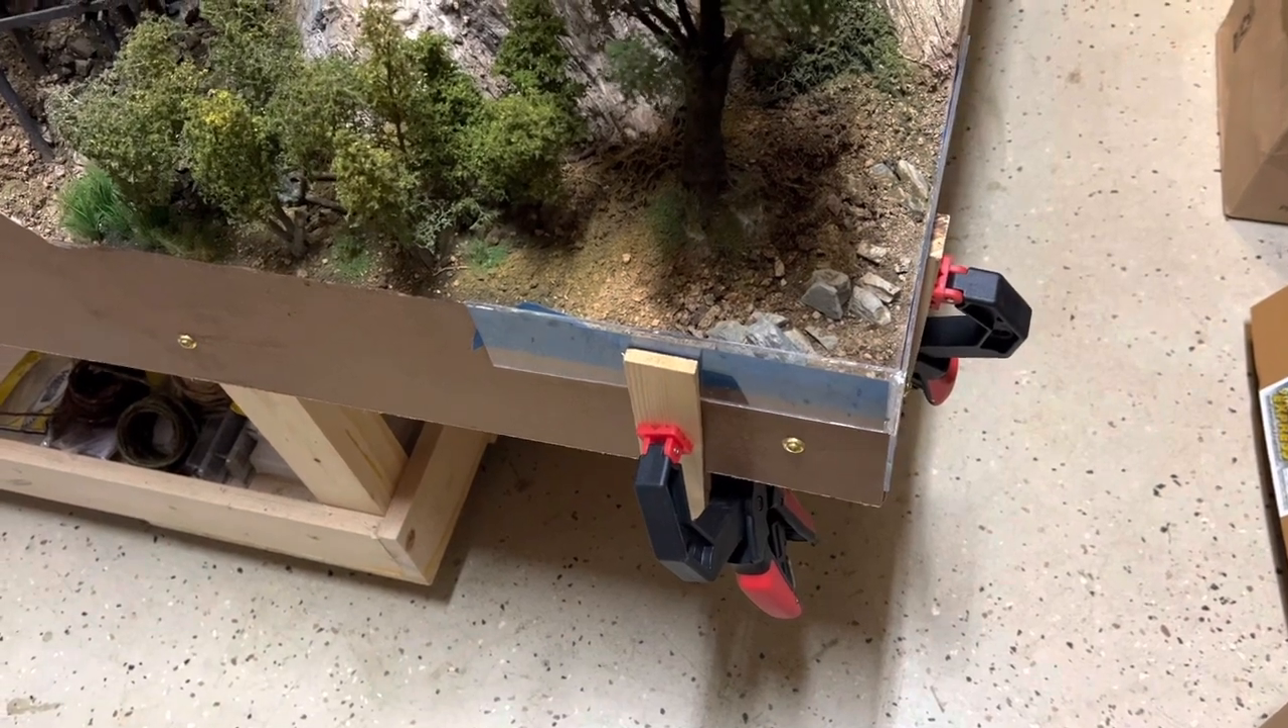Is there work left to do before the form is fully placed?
No.